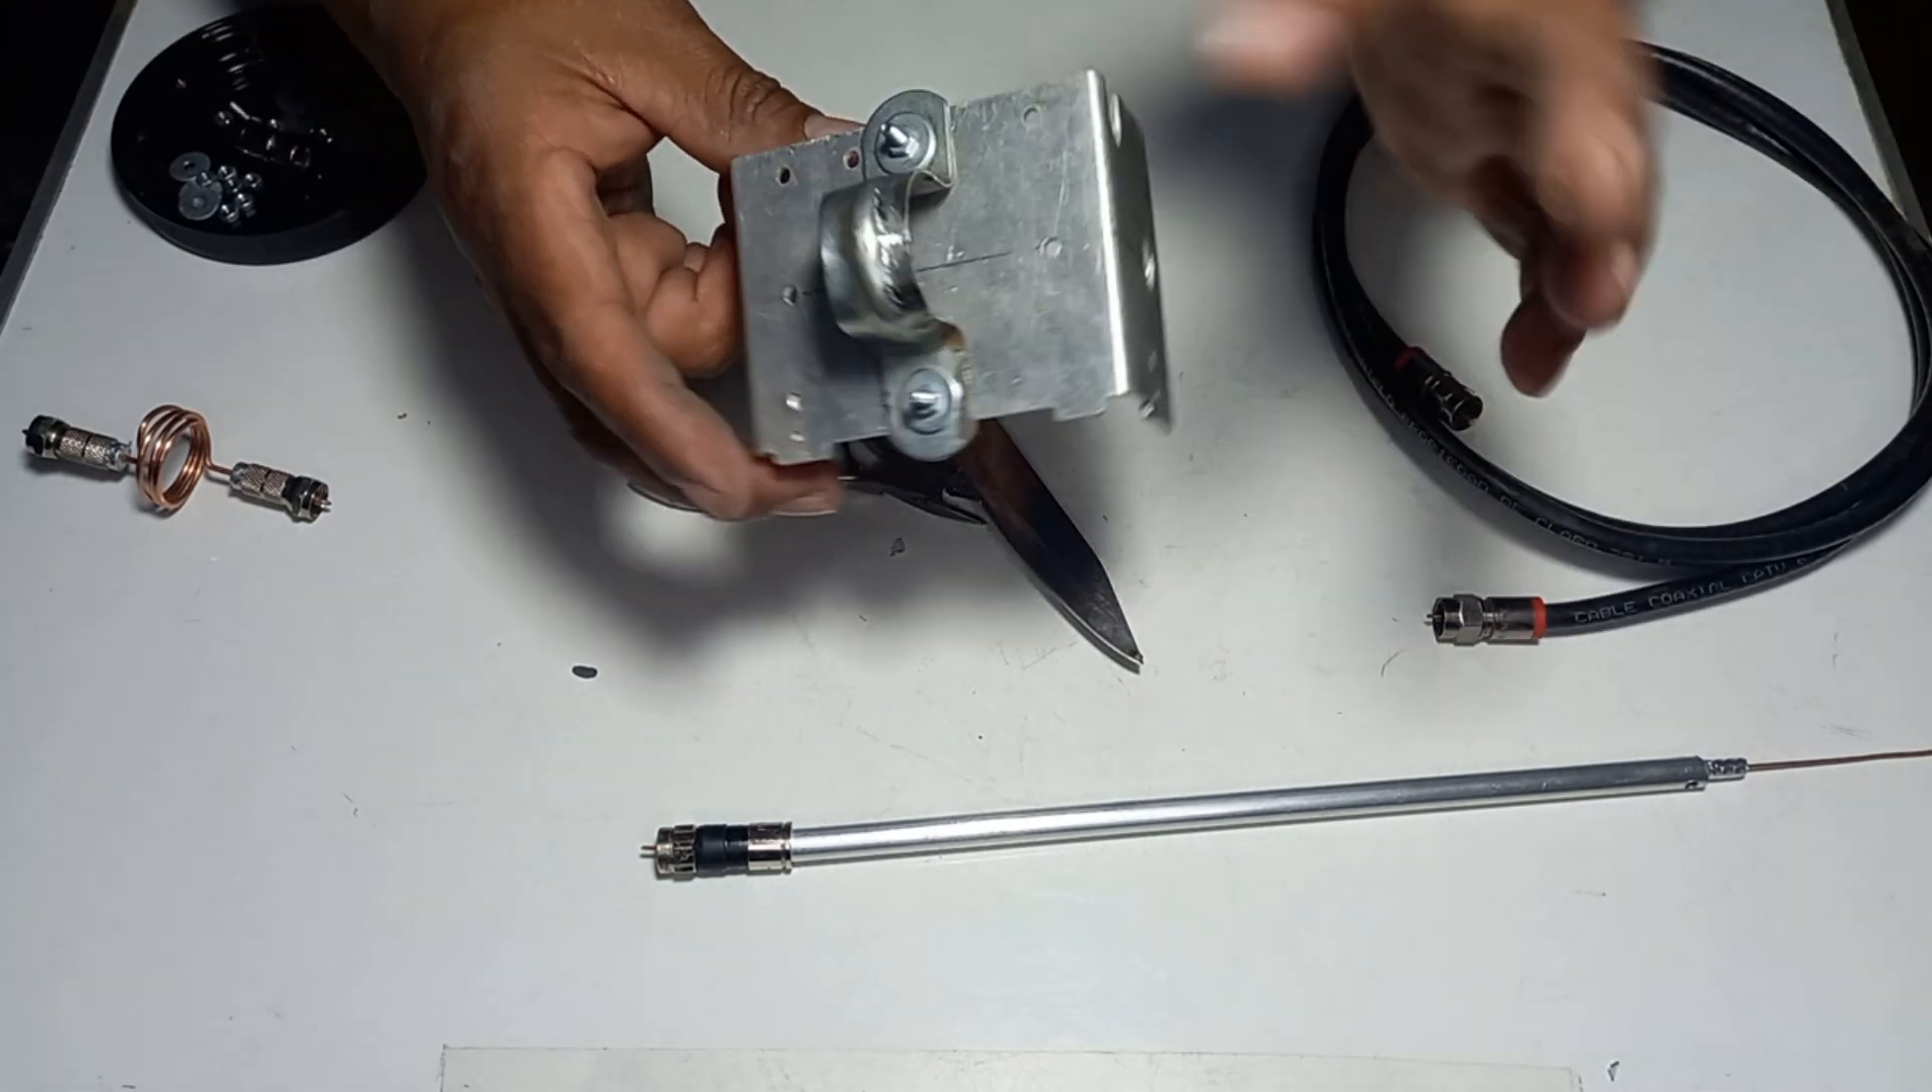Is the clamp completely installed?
Yes.